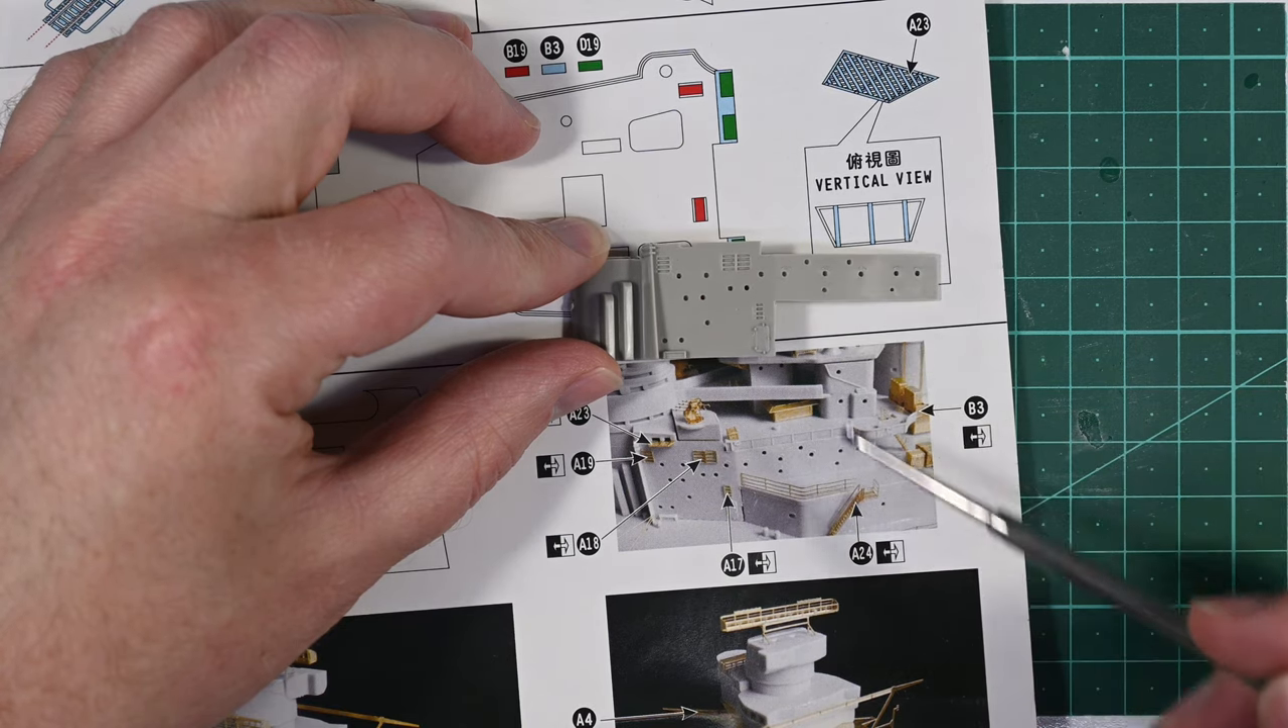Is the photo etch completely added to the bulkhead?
No.